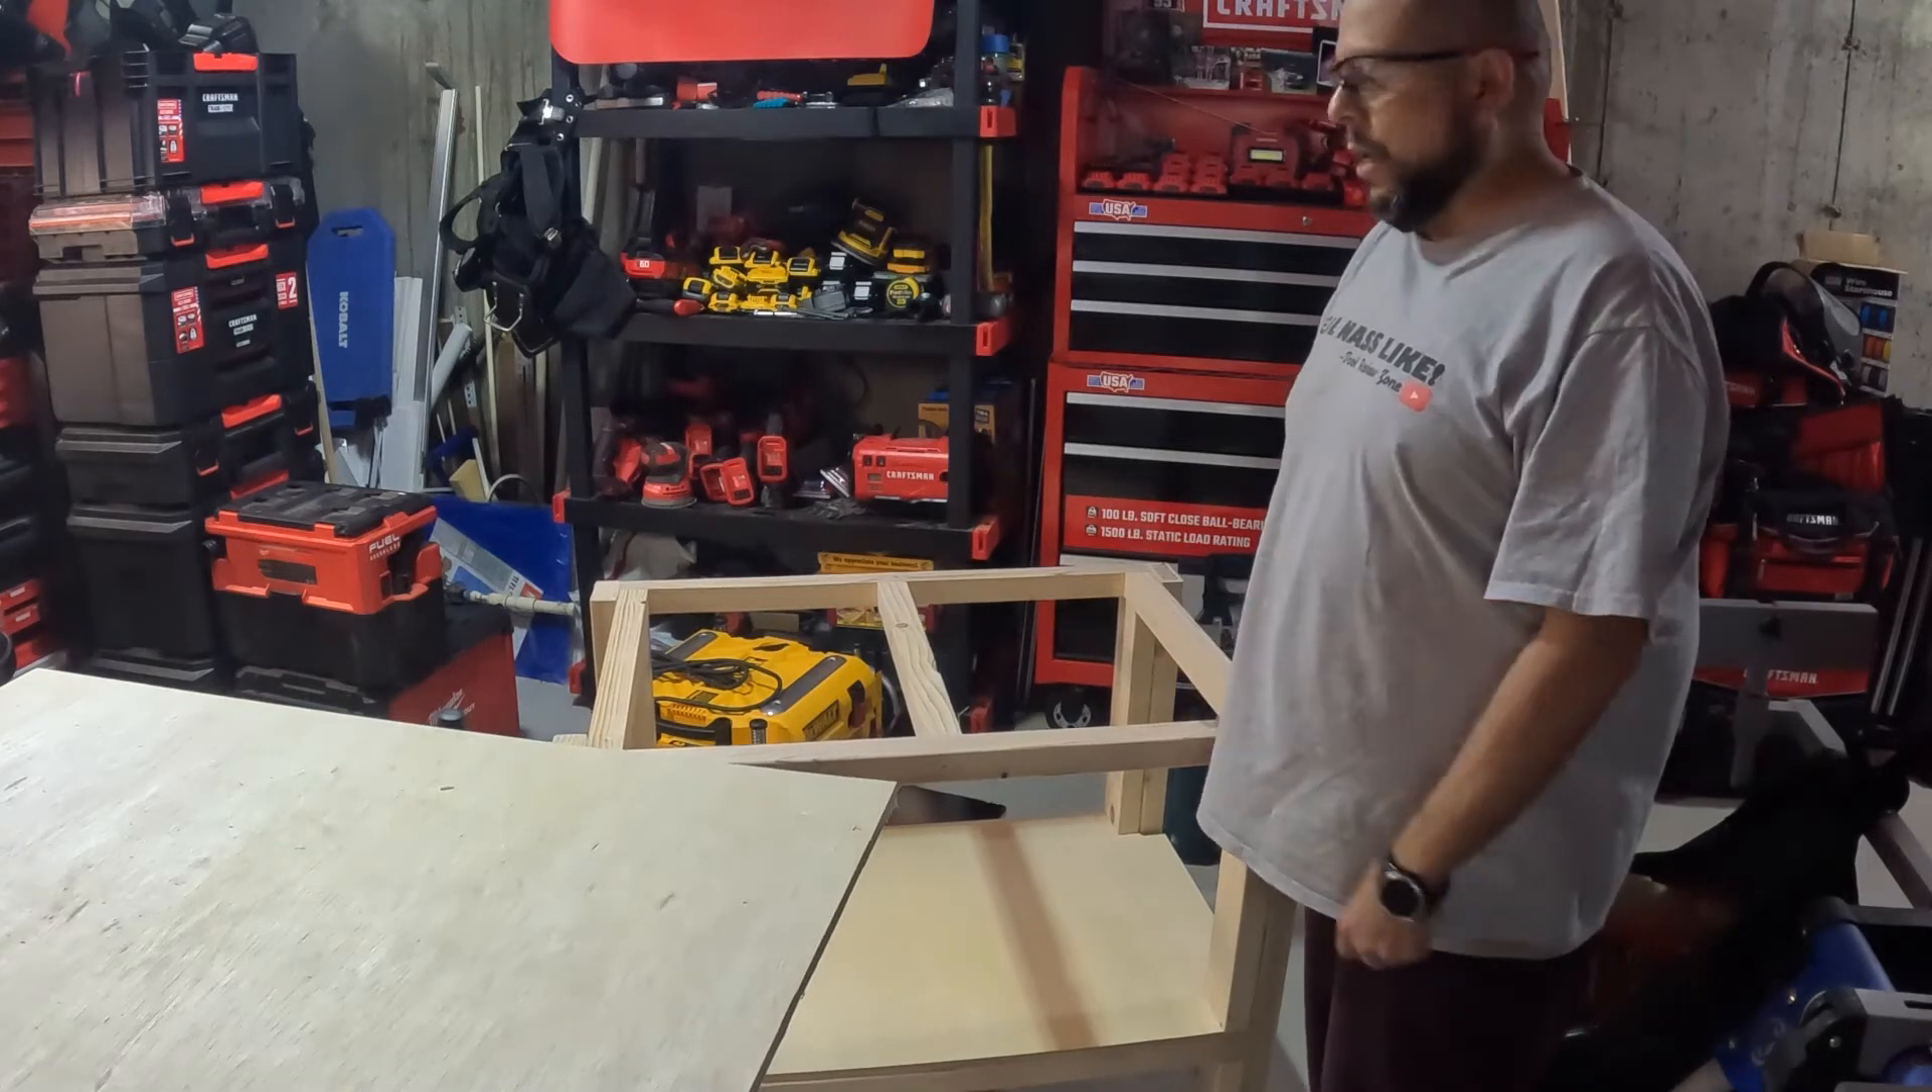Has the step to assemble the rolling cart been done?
No.